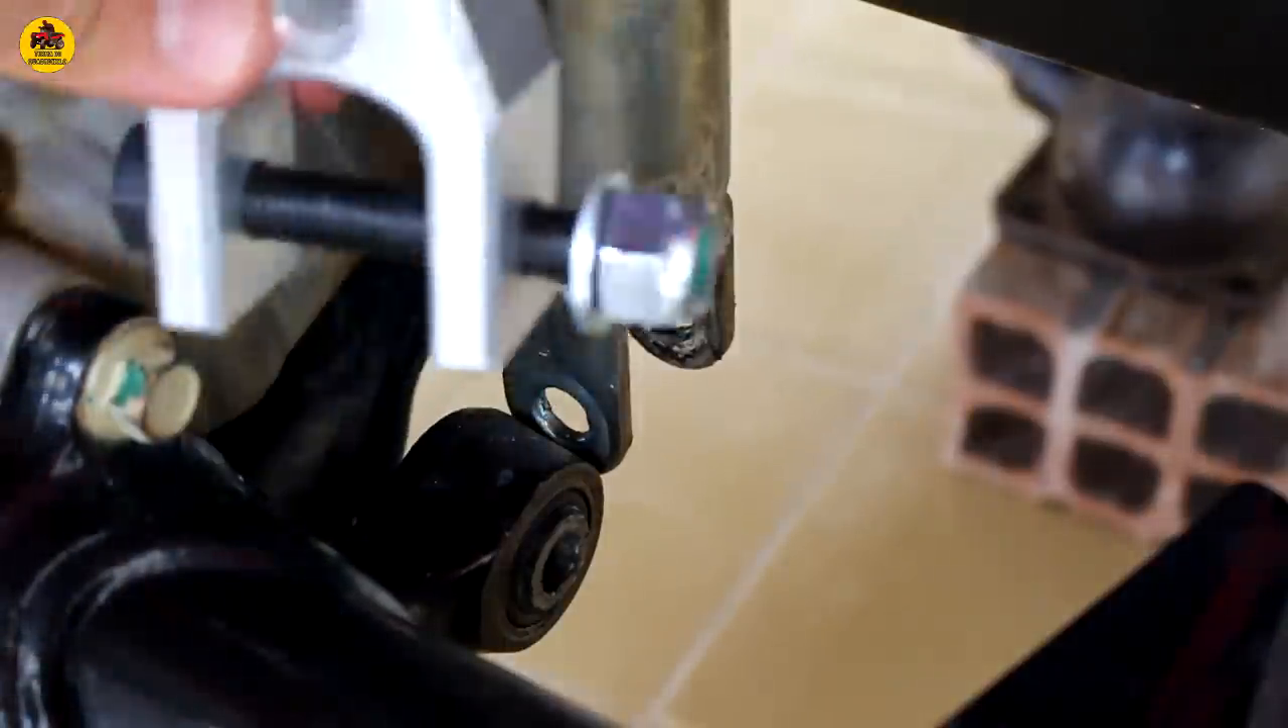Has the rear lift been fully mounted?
No.